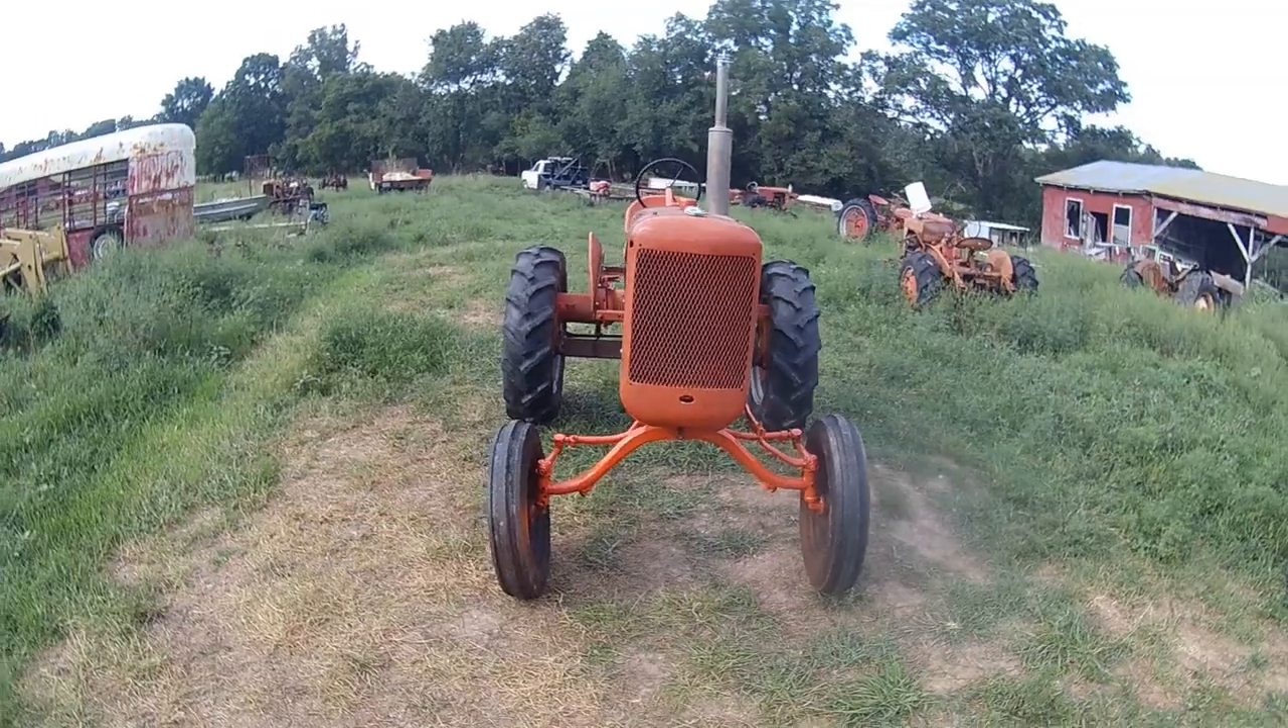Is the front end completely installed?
Yes.